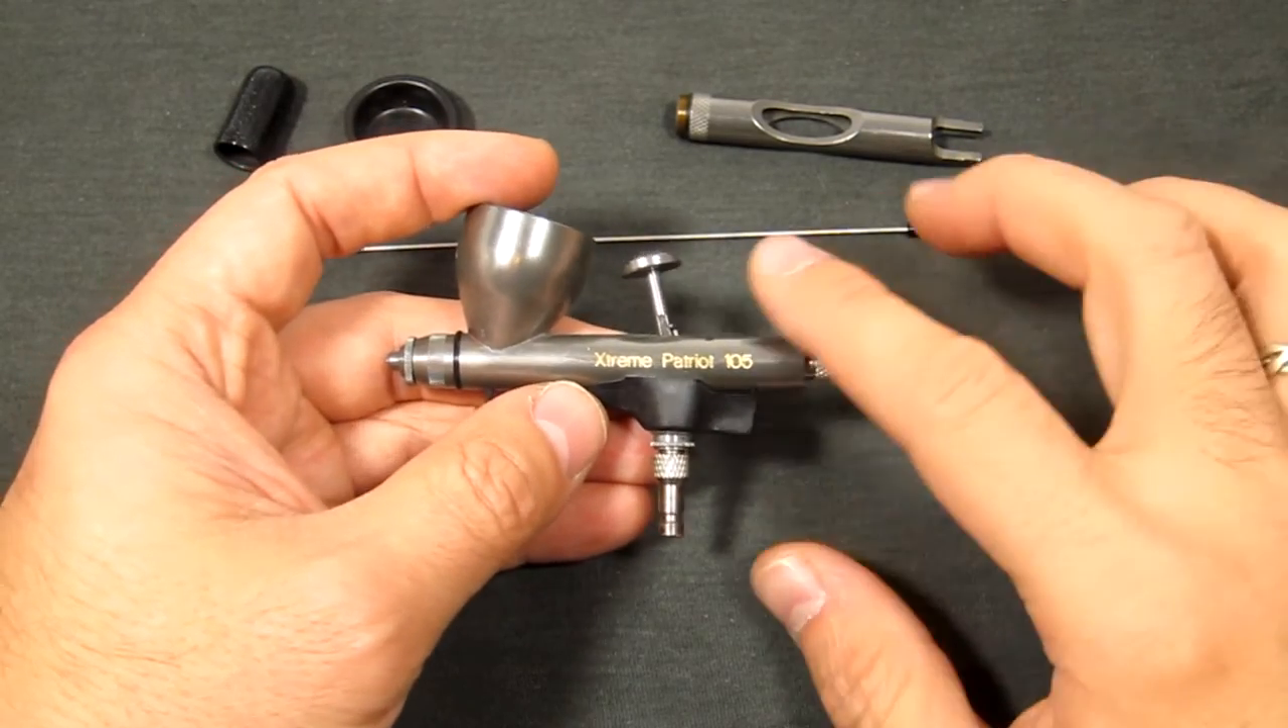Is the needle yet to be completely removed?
No.